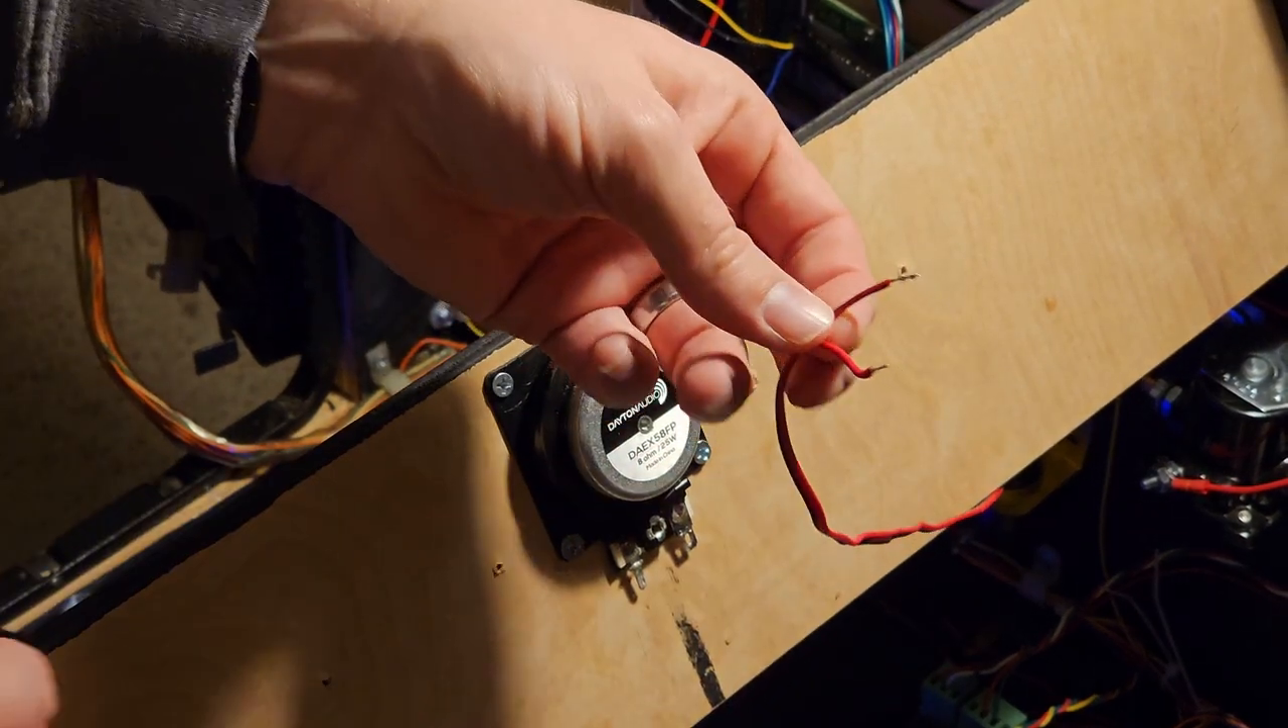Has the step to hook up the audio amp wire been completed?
No.